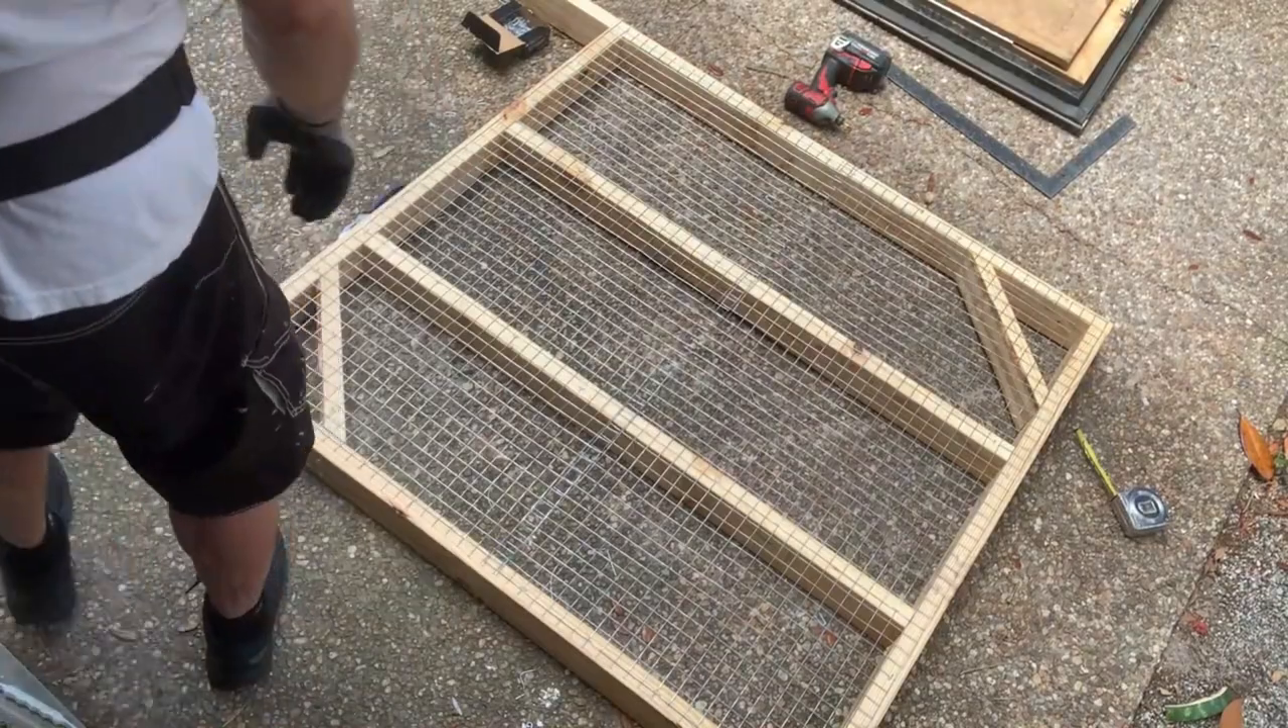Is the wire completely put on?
Yes.